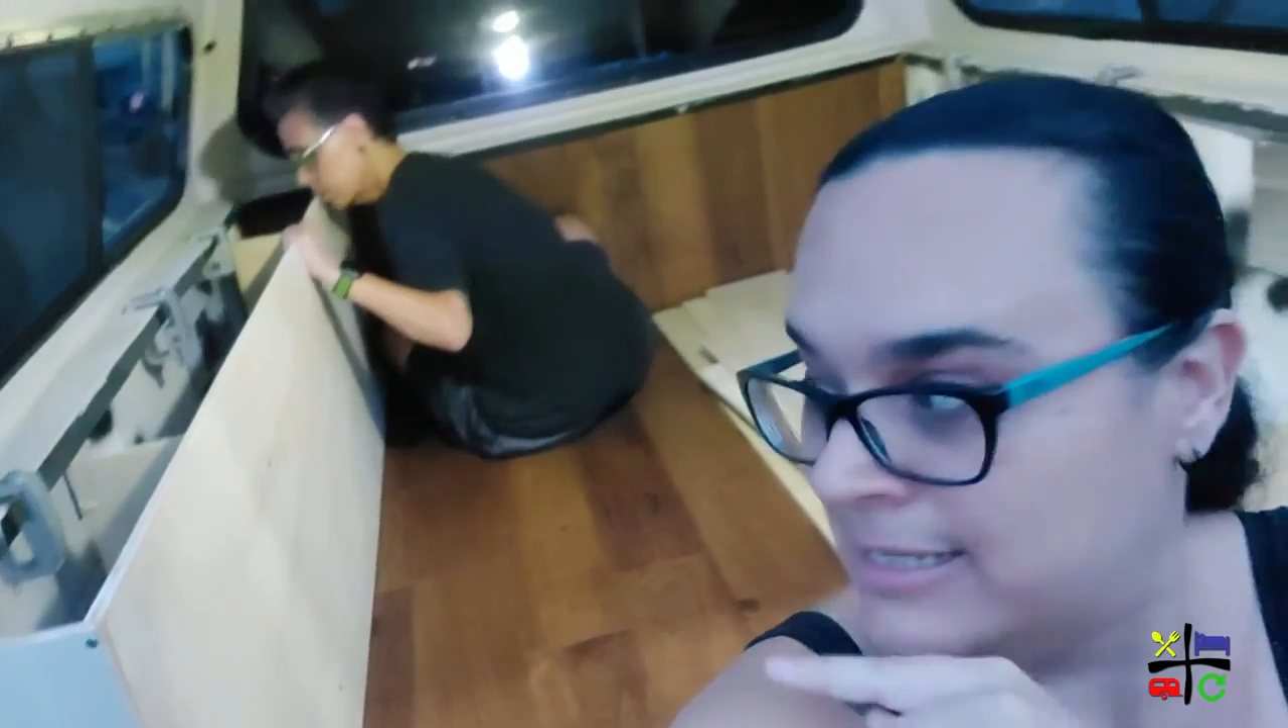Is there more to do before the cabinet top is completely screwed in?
Yes.